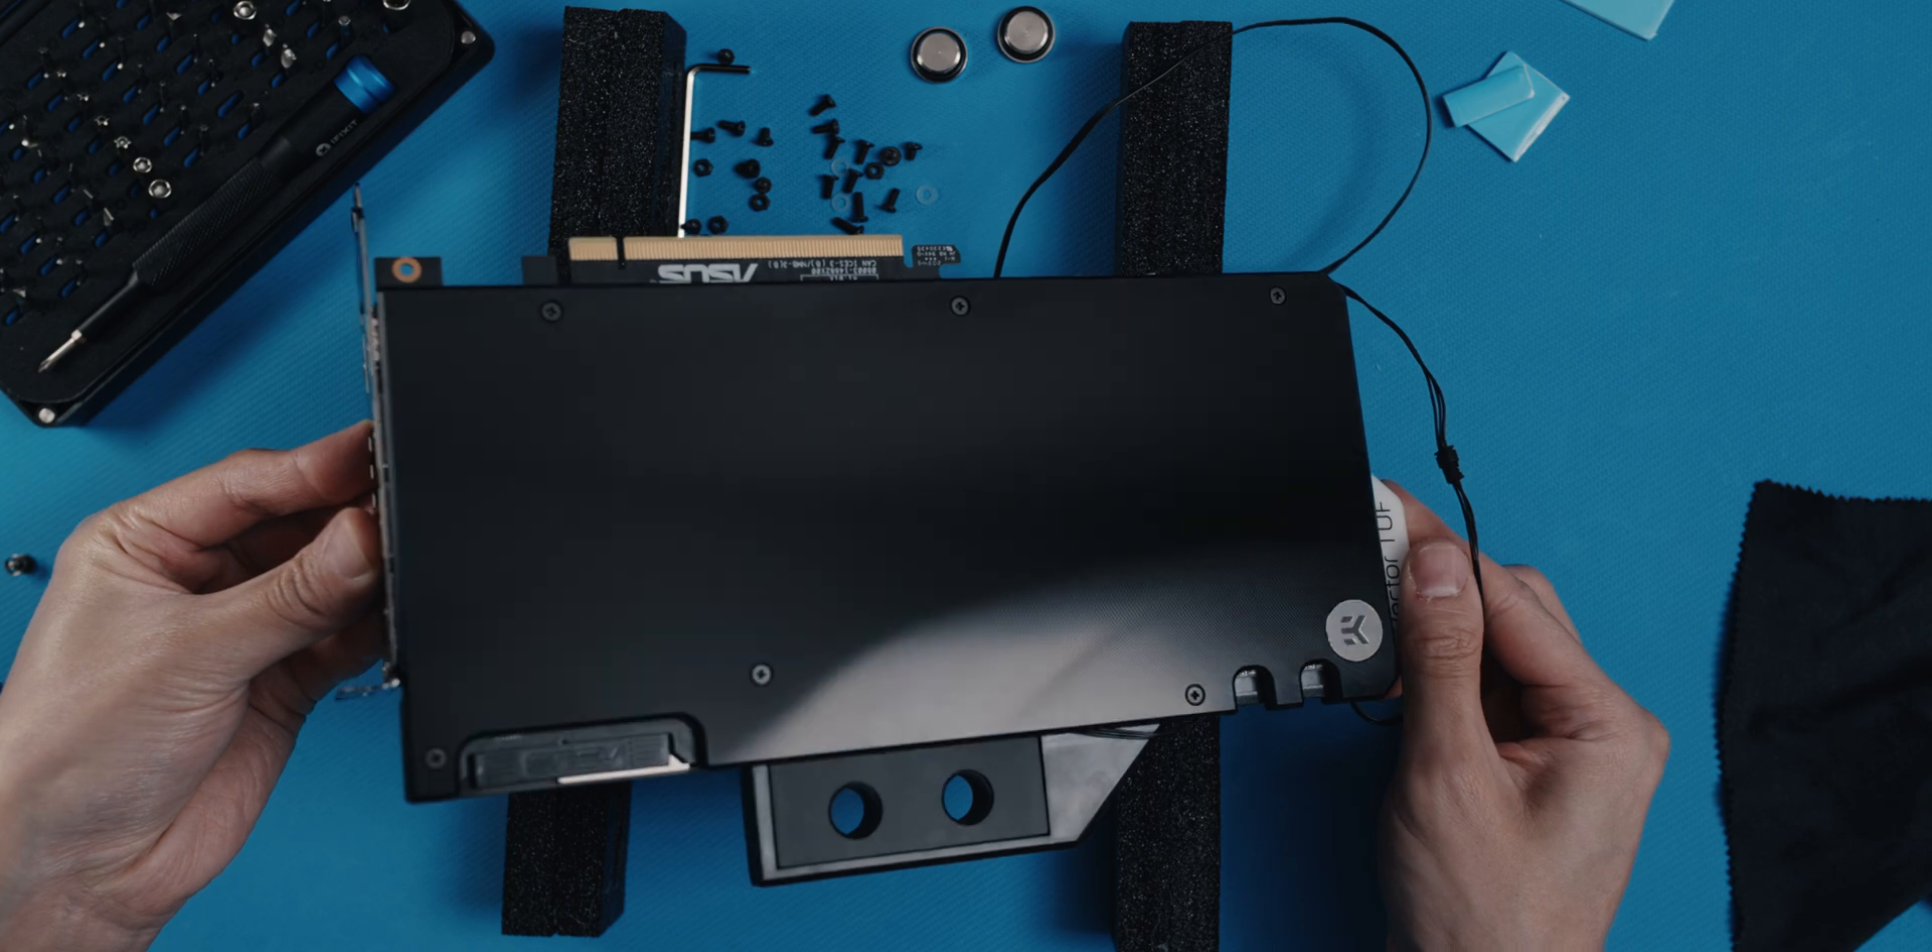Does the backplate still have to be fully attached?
No.